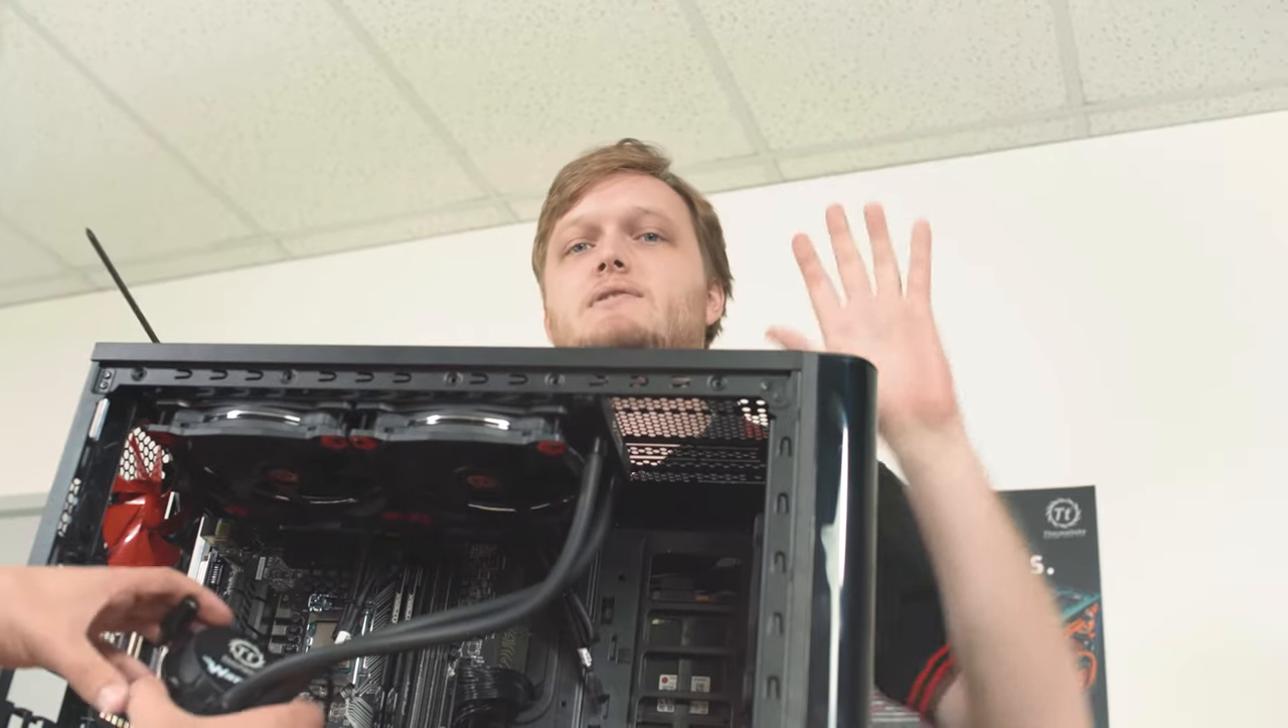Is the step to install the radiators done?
Yes.